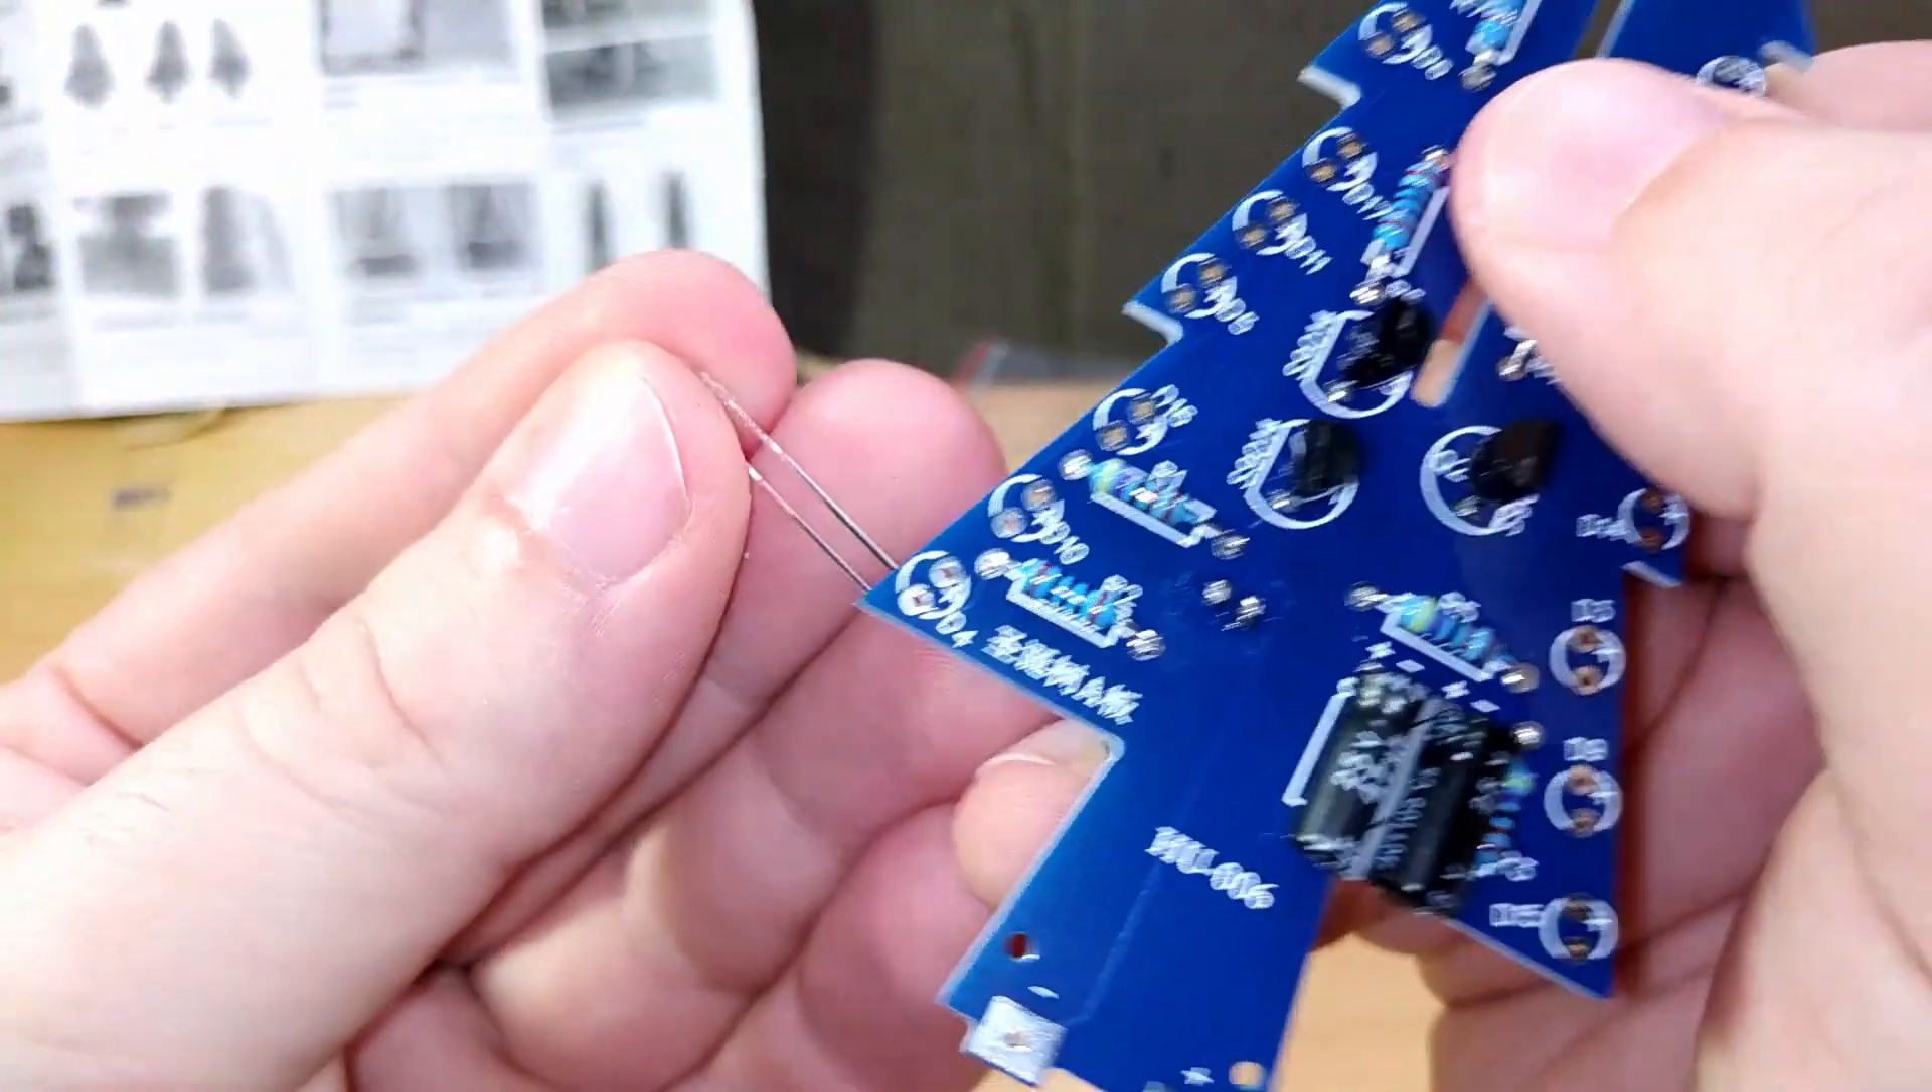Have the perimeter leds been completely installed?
No.